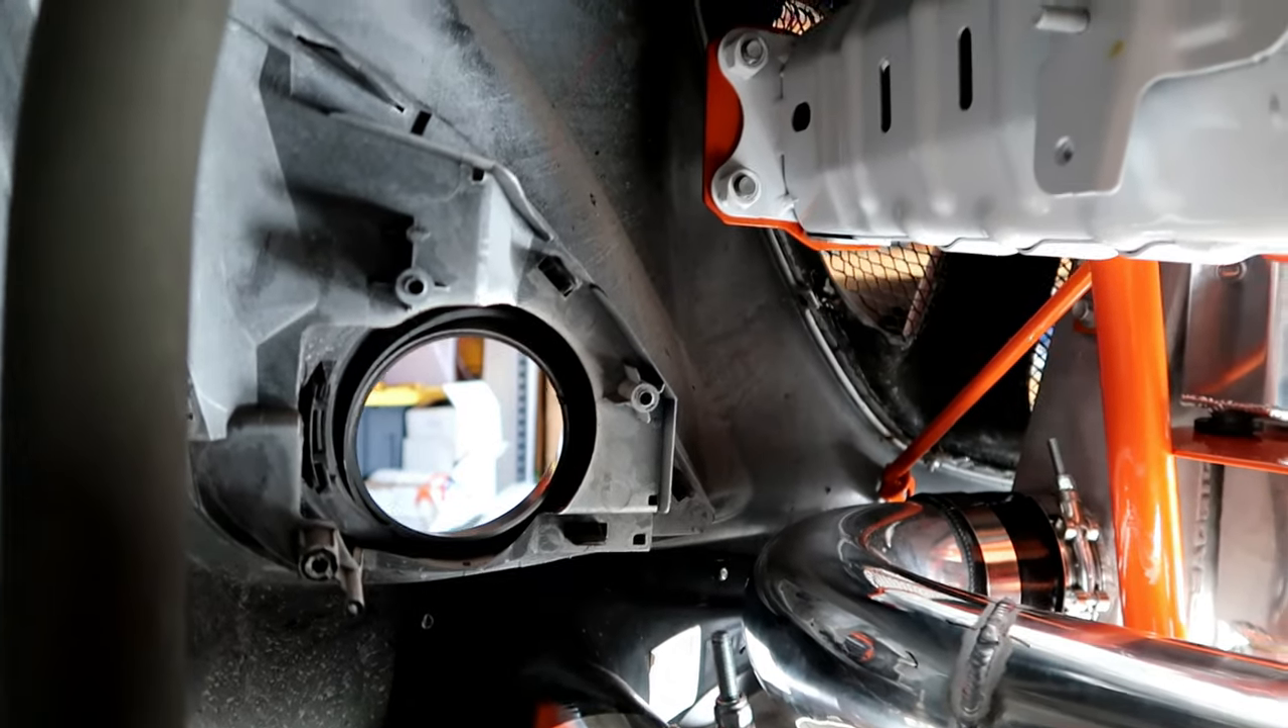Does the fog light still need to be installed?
Yes.